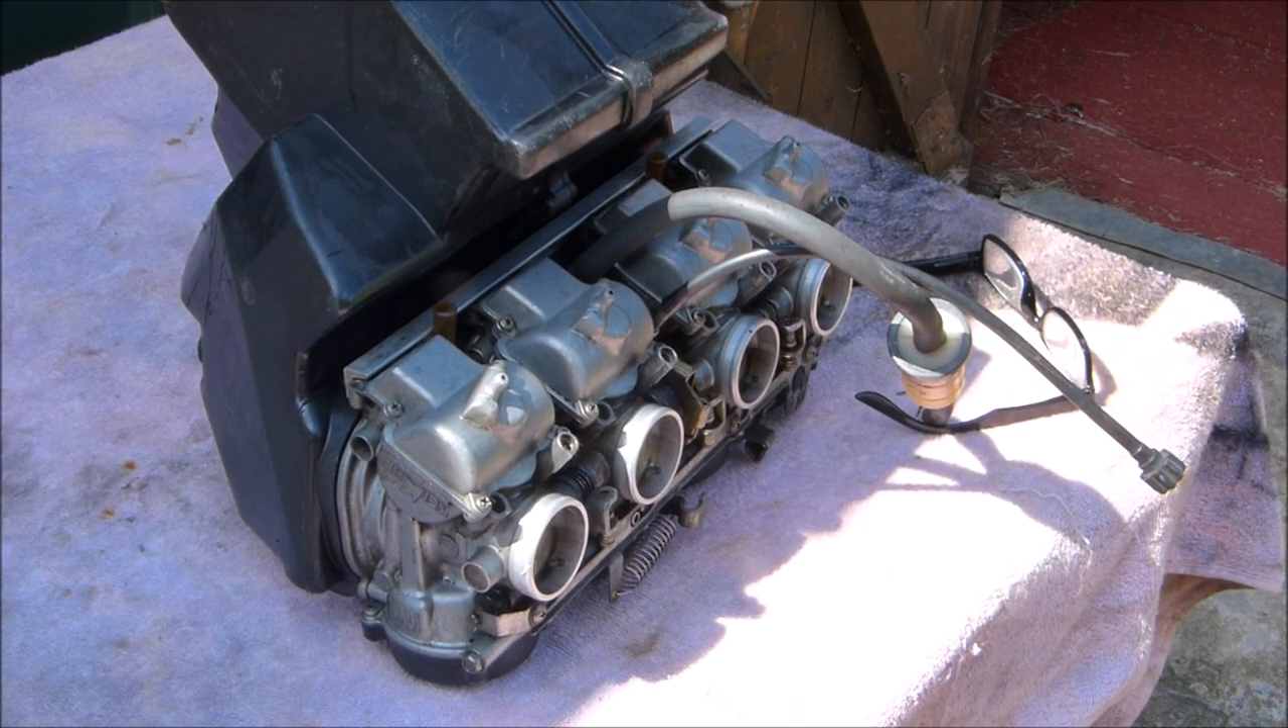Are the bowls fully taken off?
No.